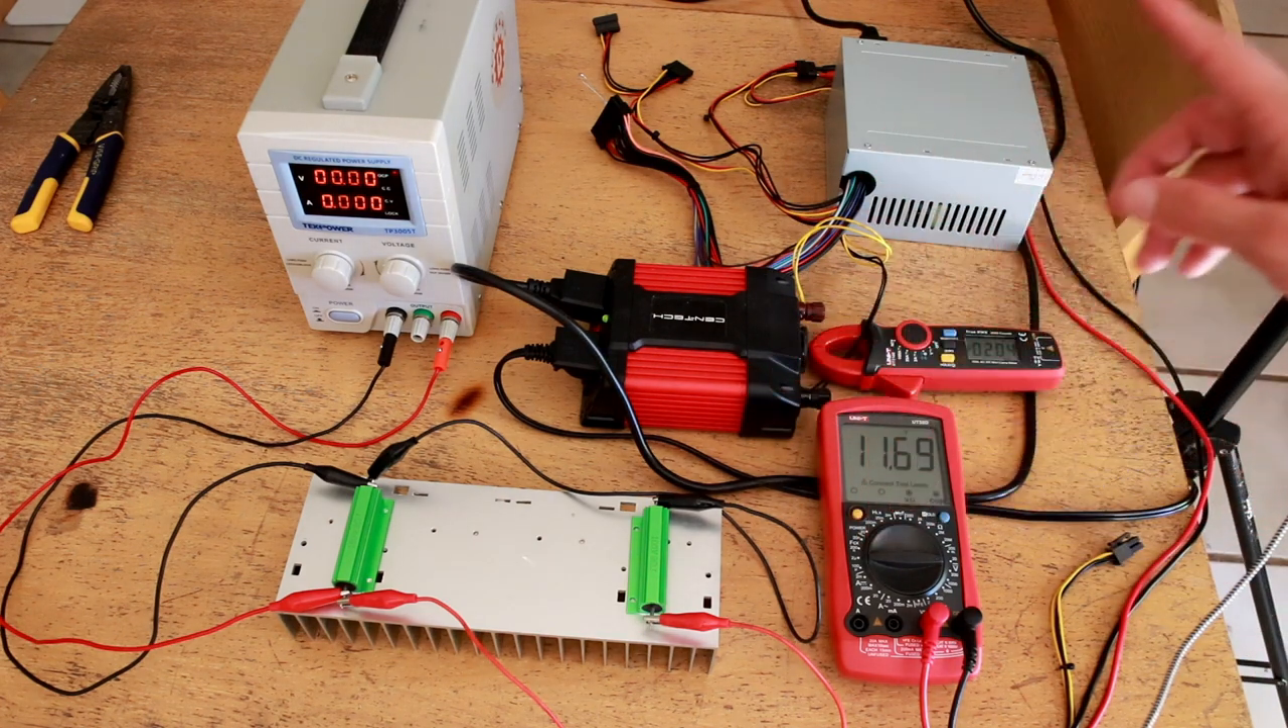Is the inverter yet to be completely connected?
No.